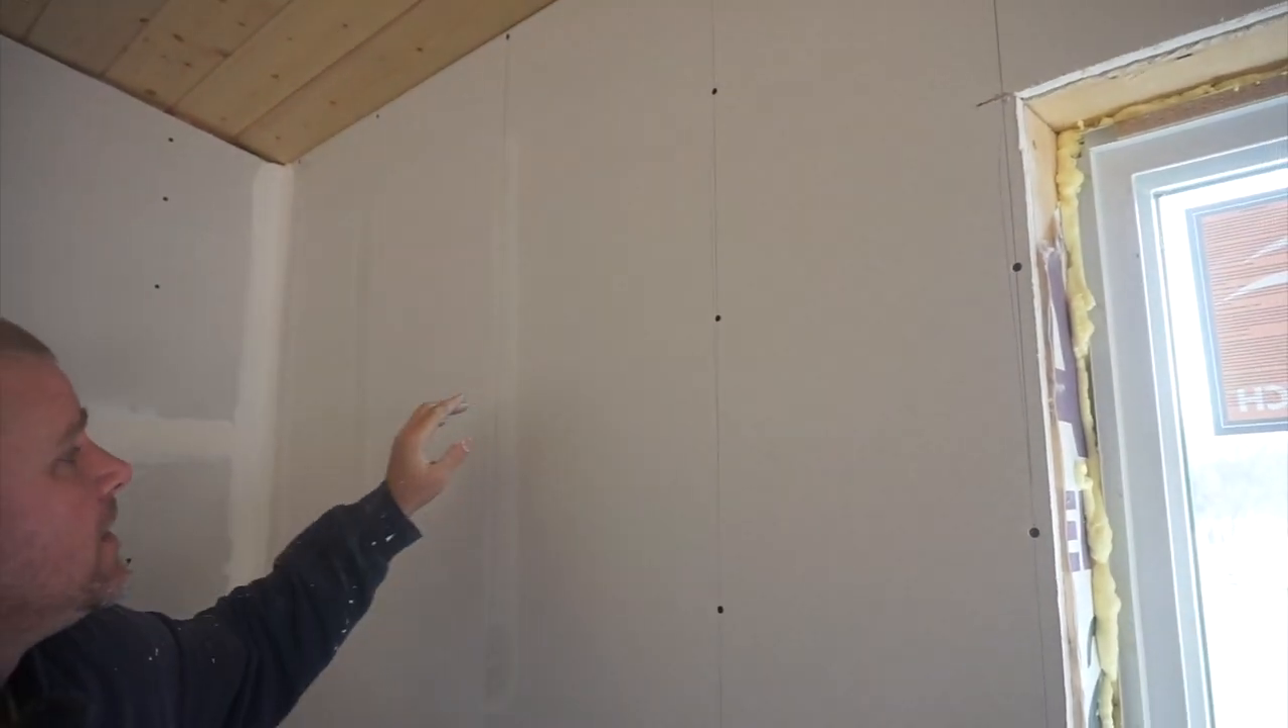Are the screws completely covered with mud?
No.